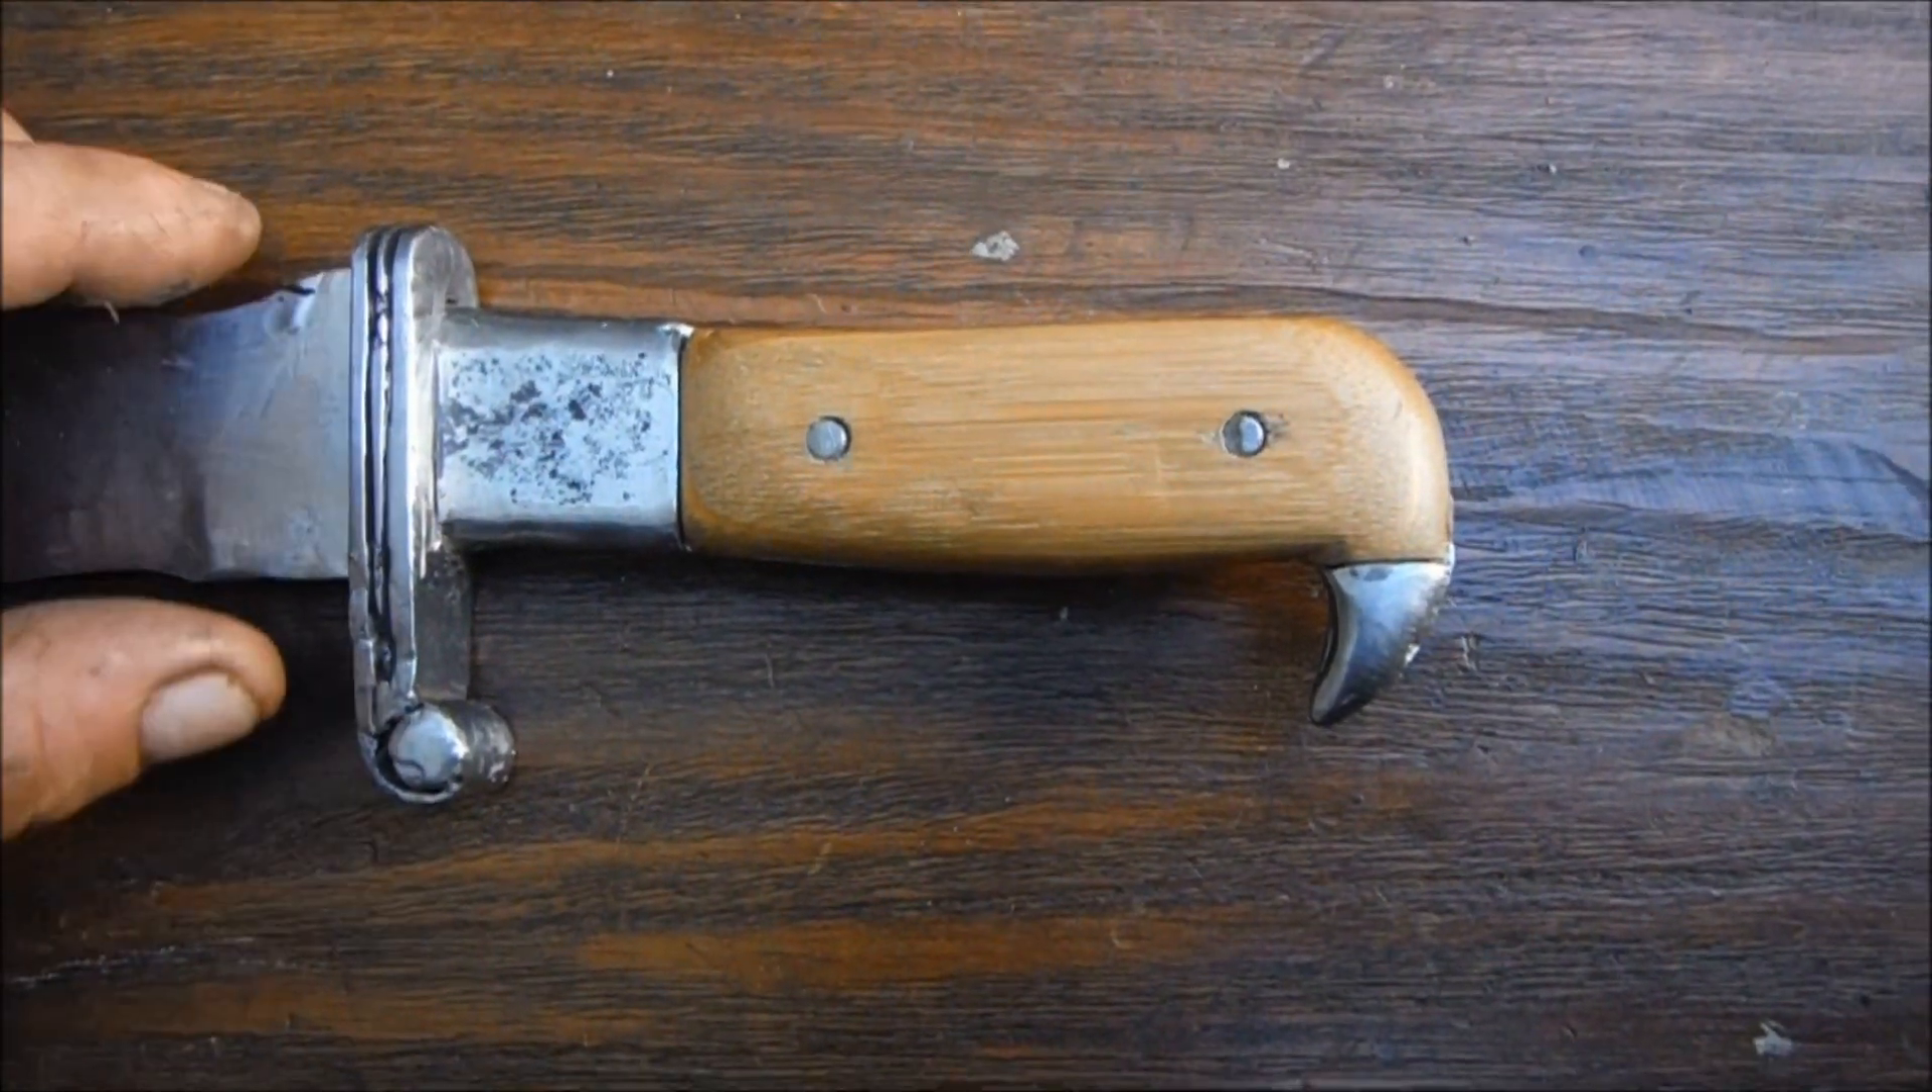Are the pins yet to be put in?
No.